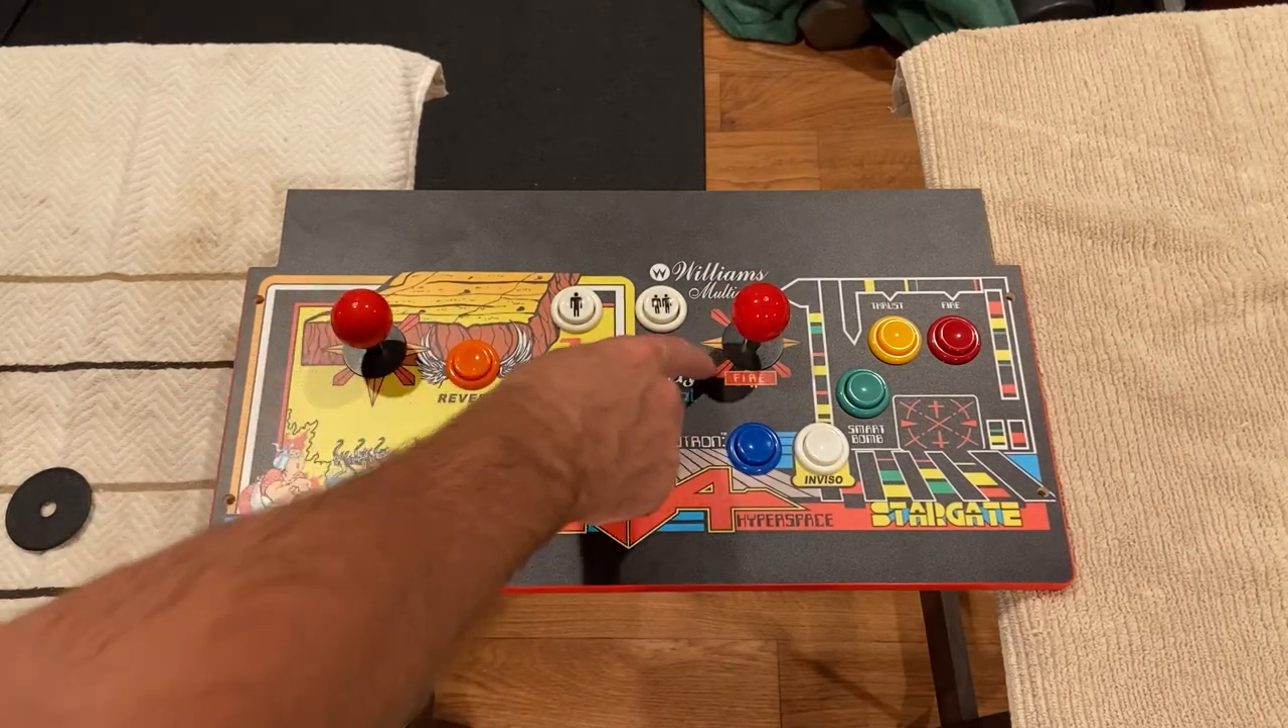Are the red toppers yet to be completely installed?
No.